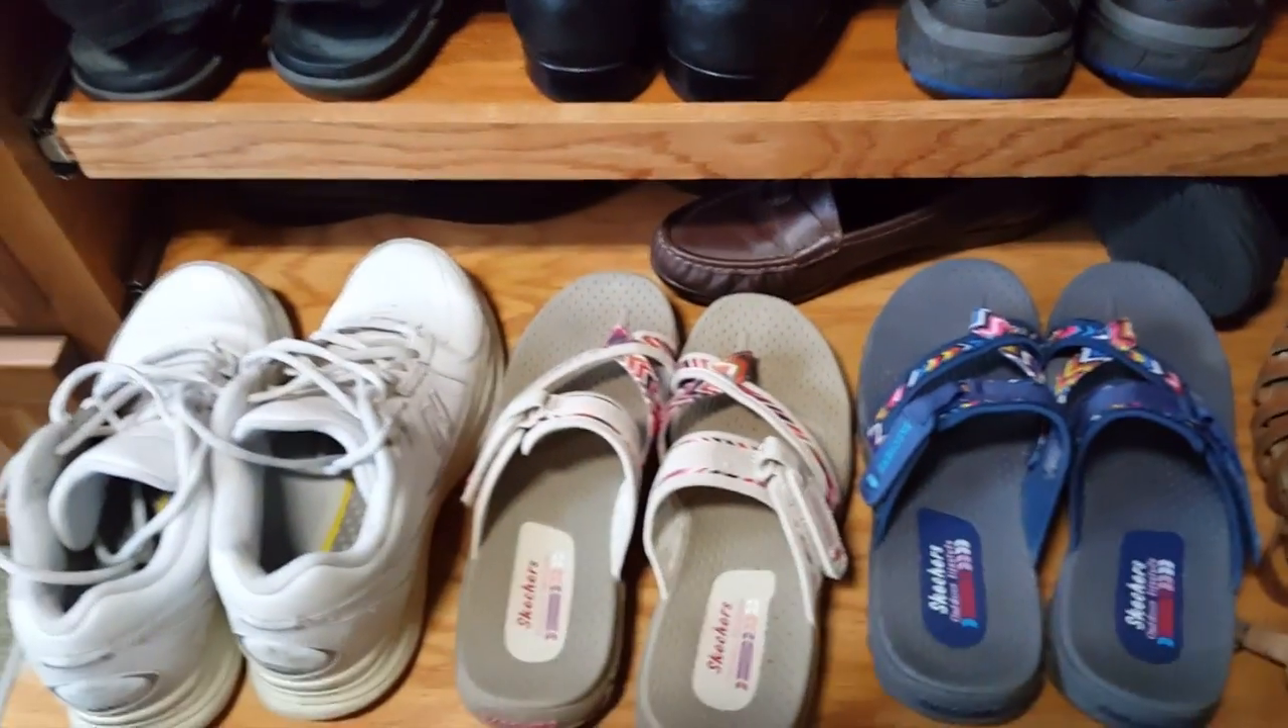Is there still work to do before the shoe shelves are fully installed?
No.